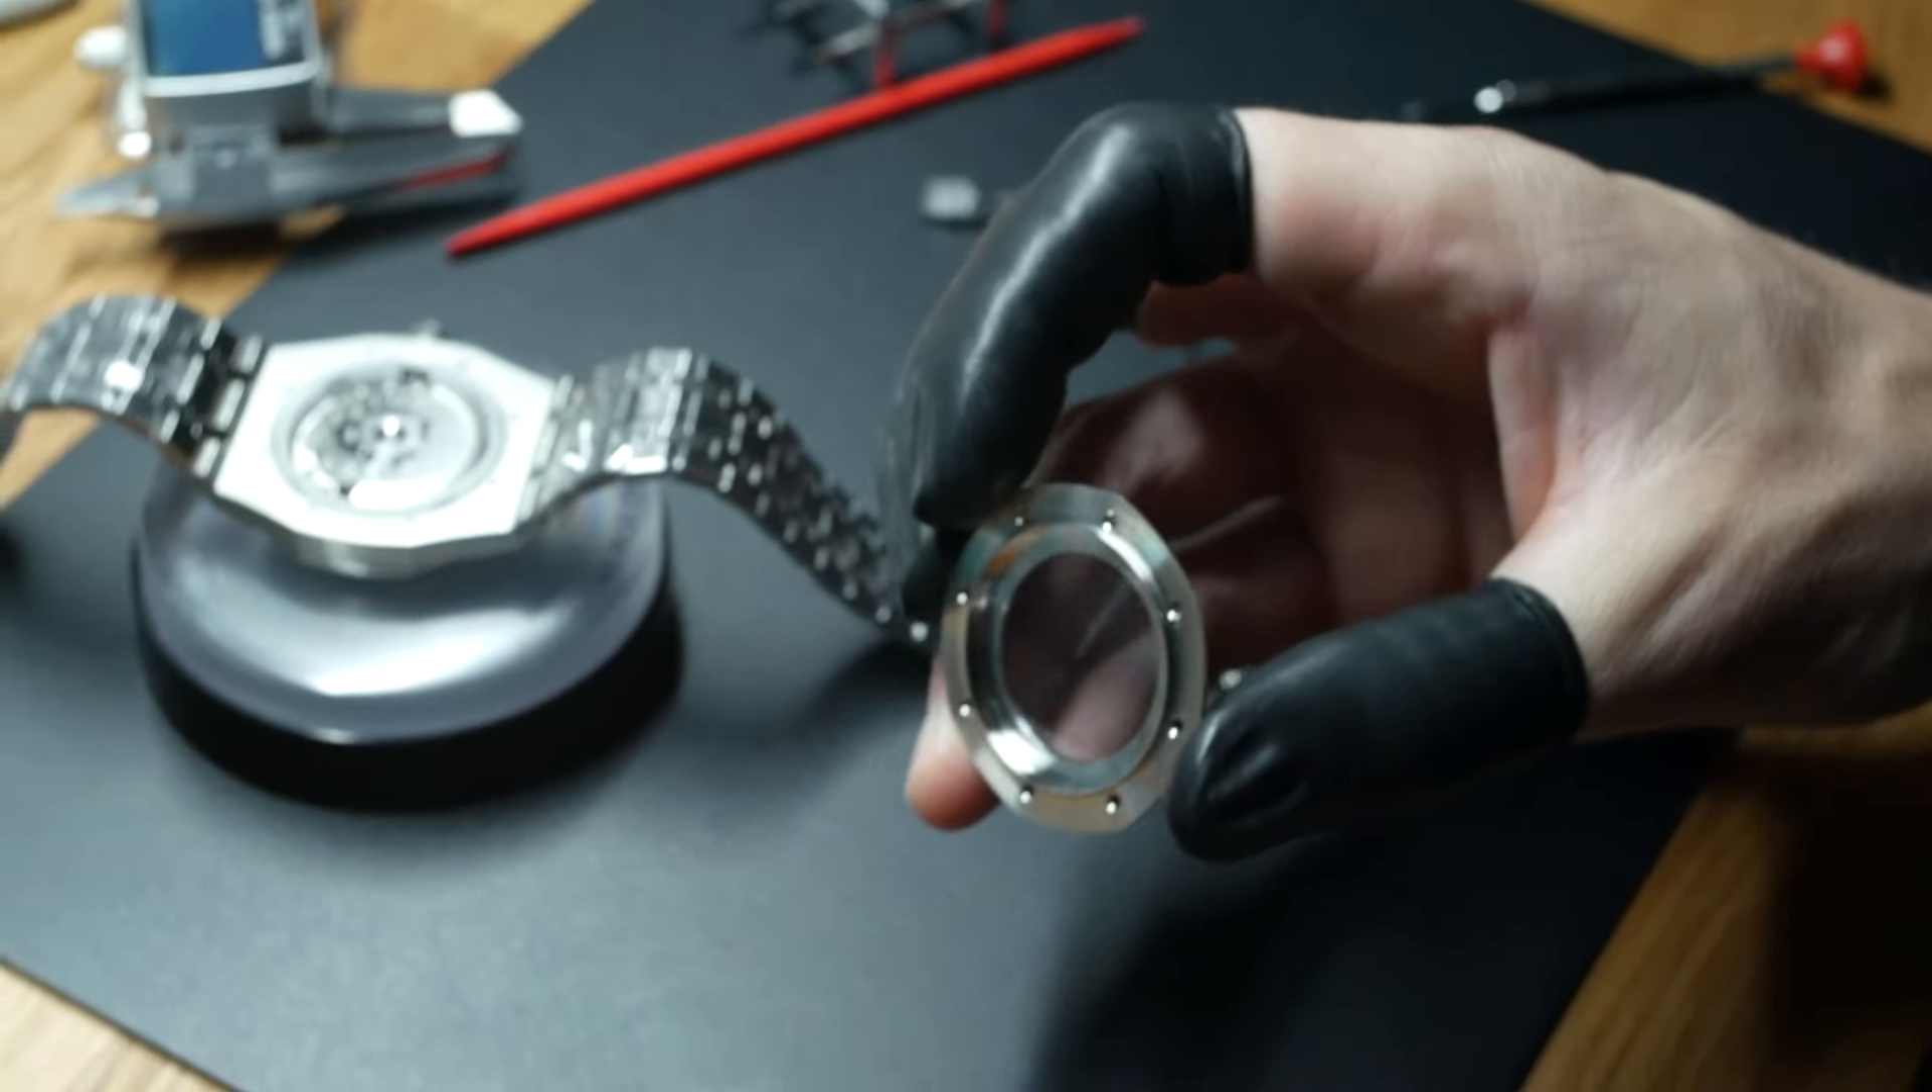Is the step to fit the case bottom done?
No.